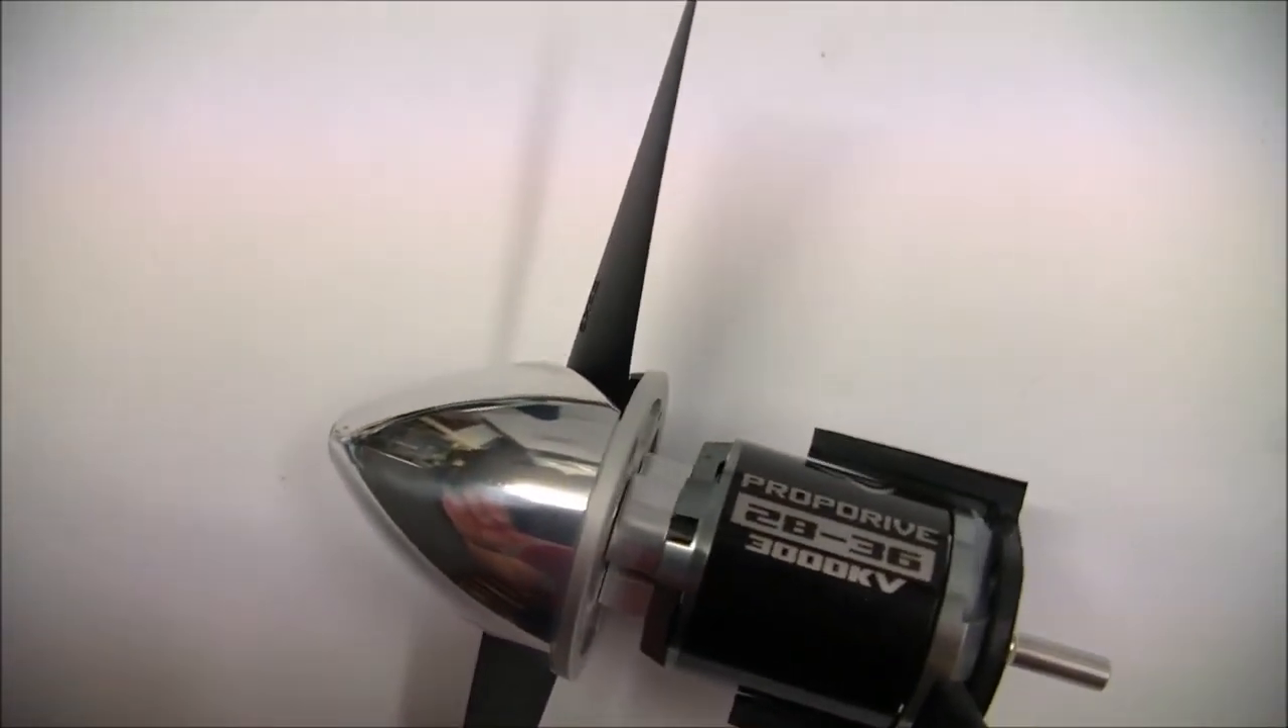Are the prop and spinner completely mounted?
Yes.